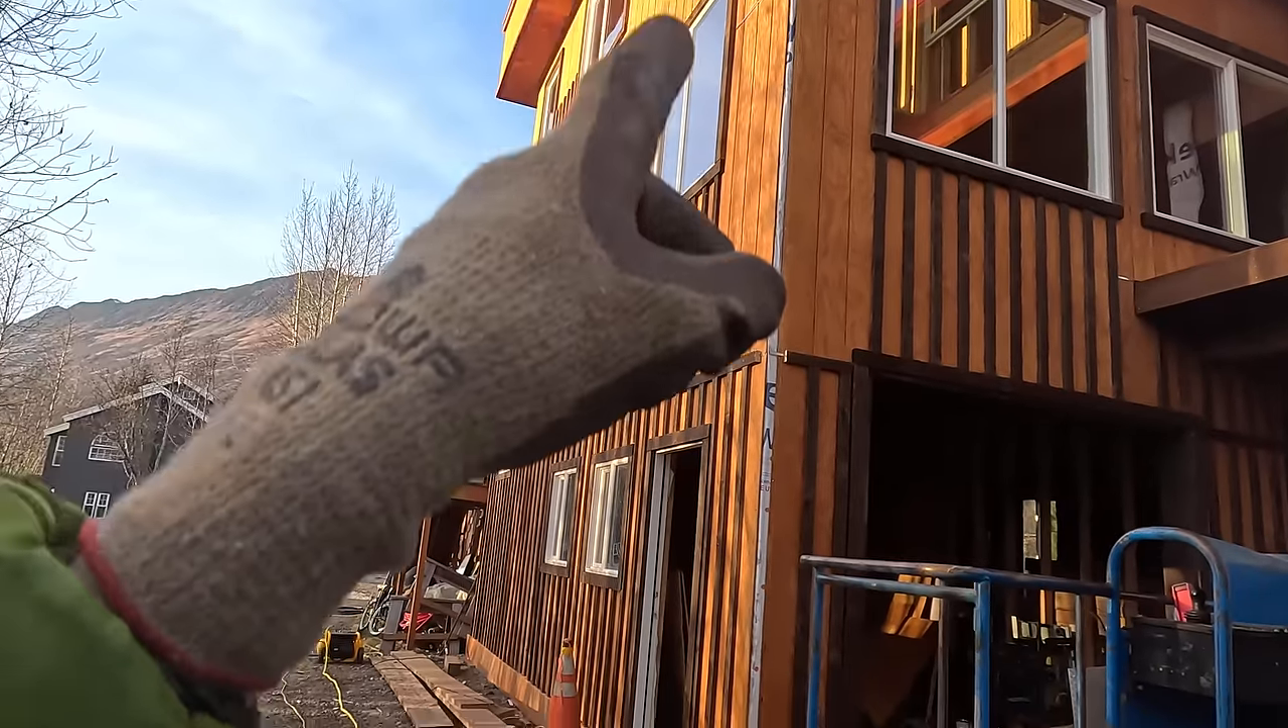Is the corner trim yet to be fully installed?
Yes.